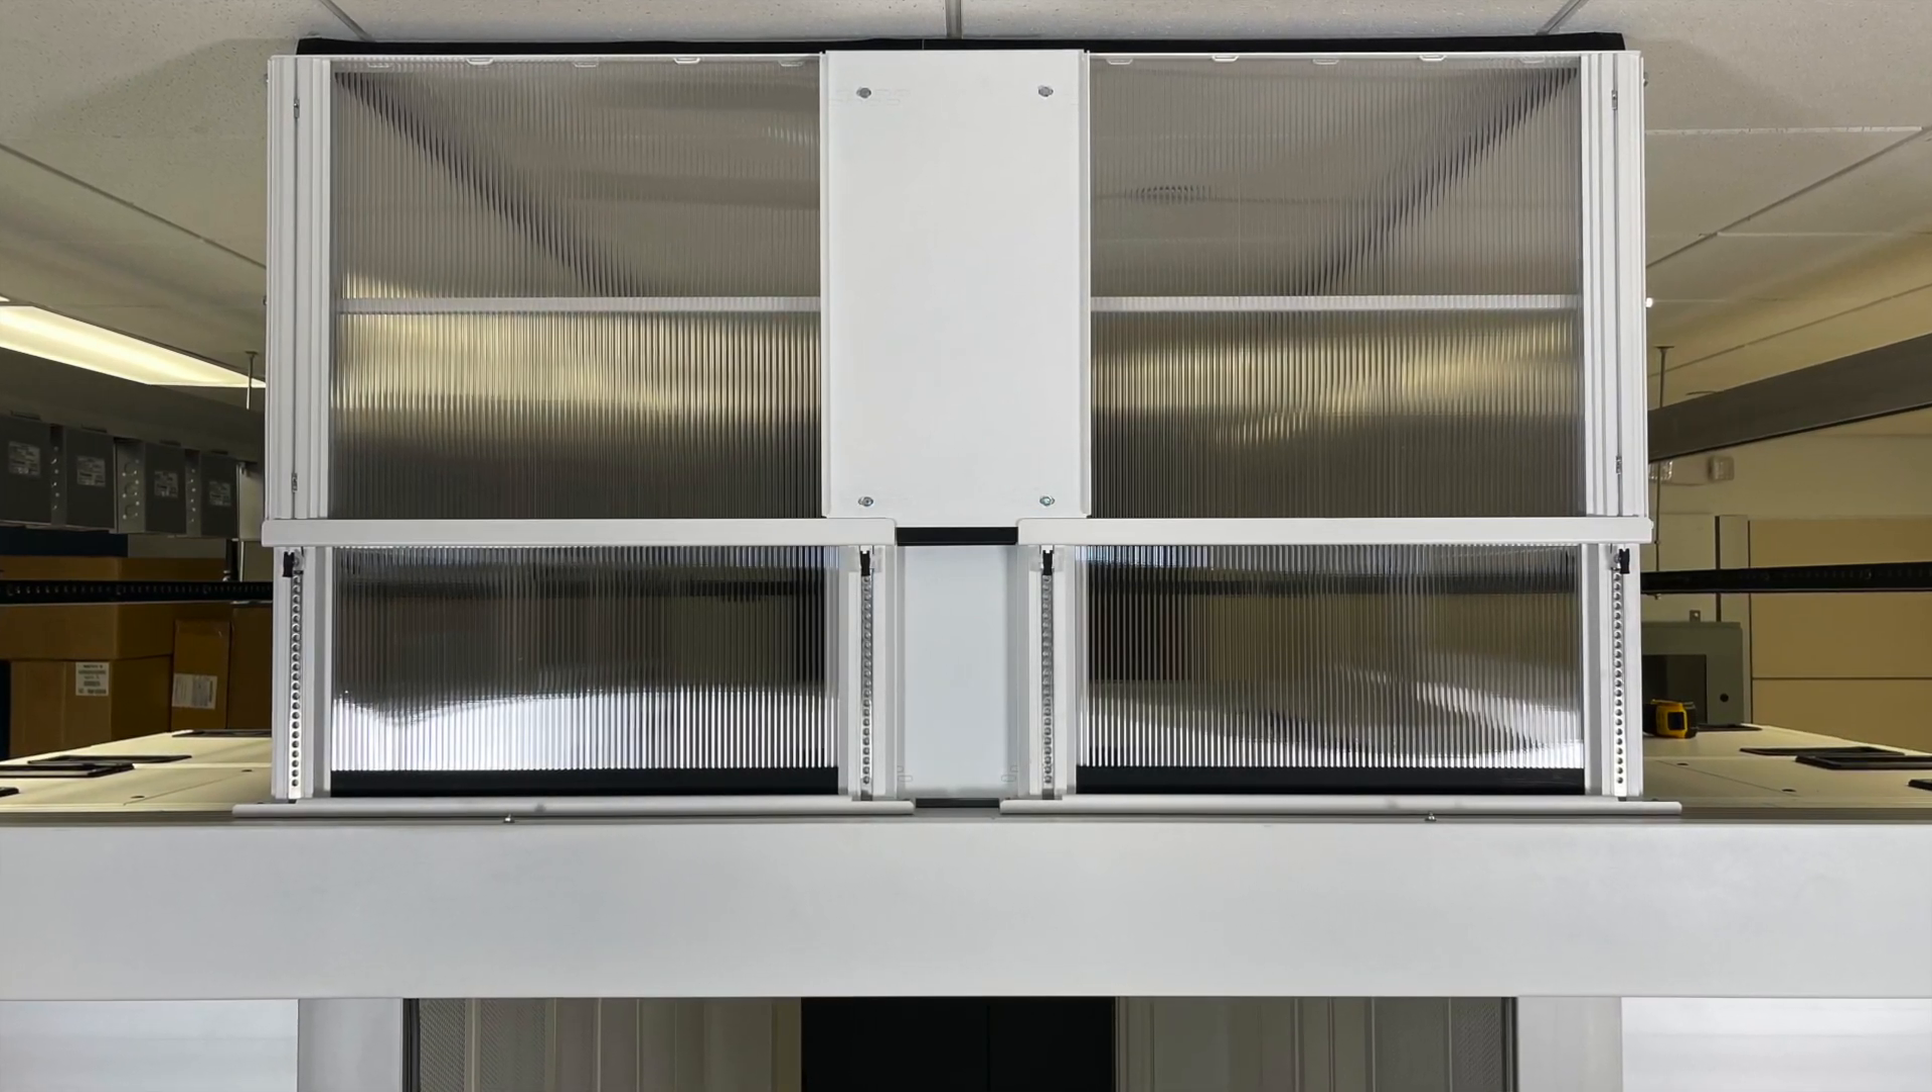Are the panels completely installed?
Yes.